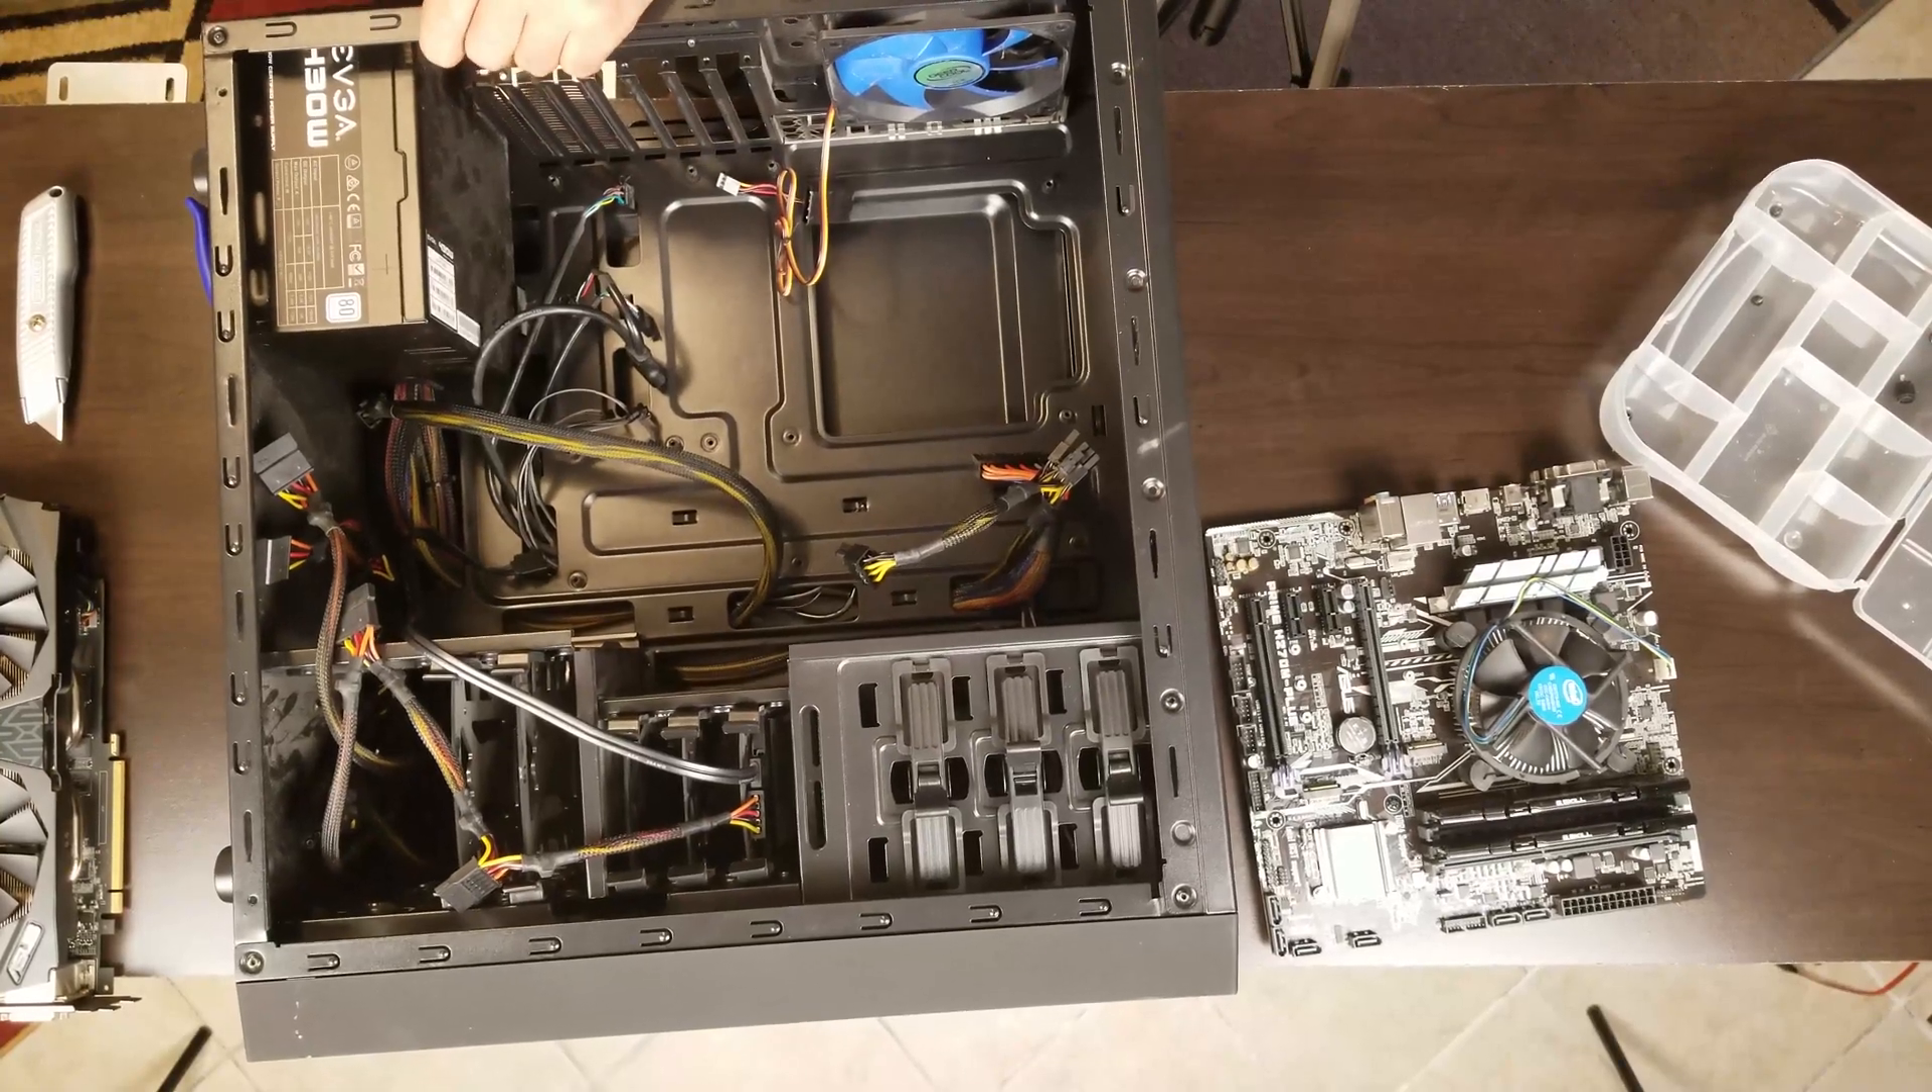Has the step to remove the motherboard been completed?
Yes.